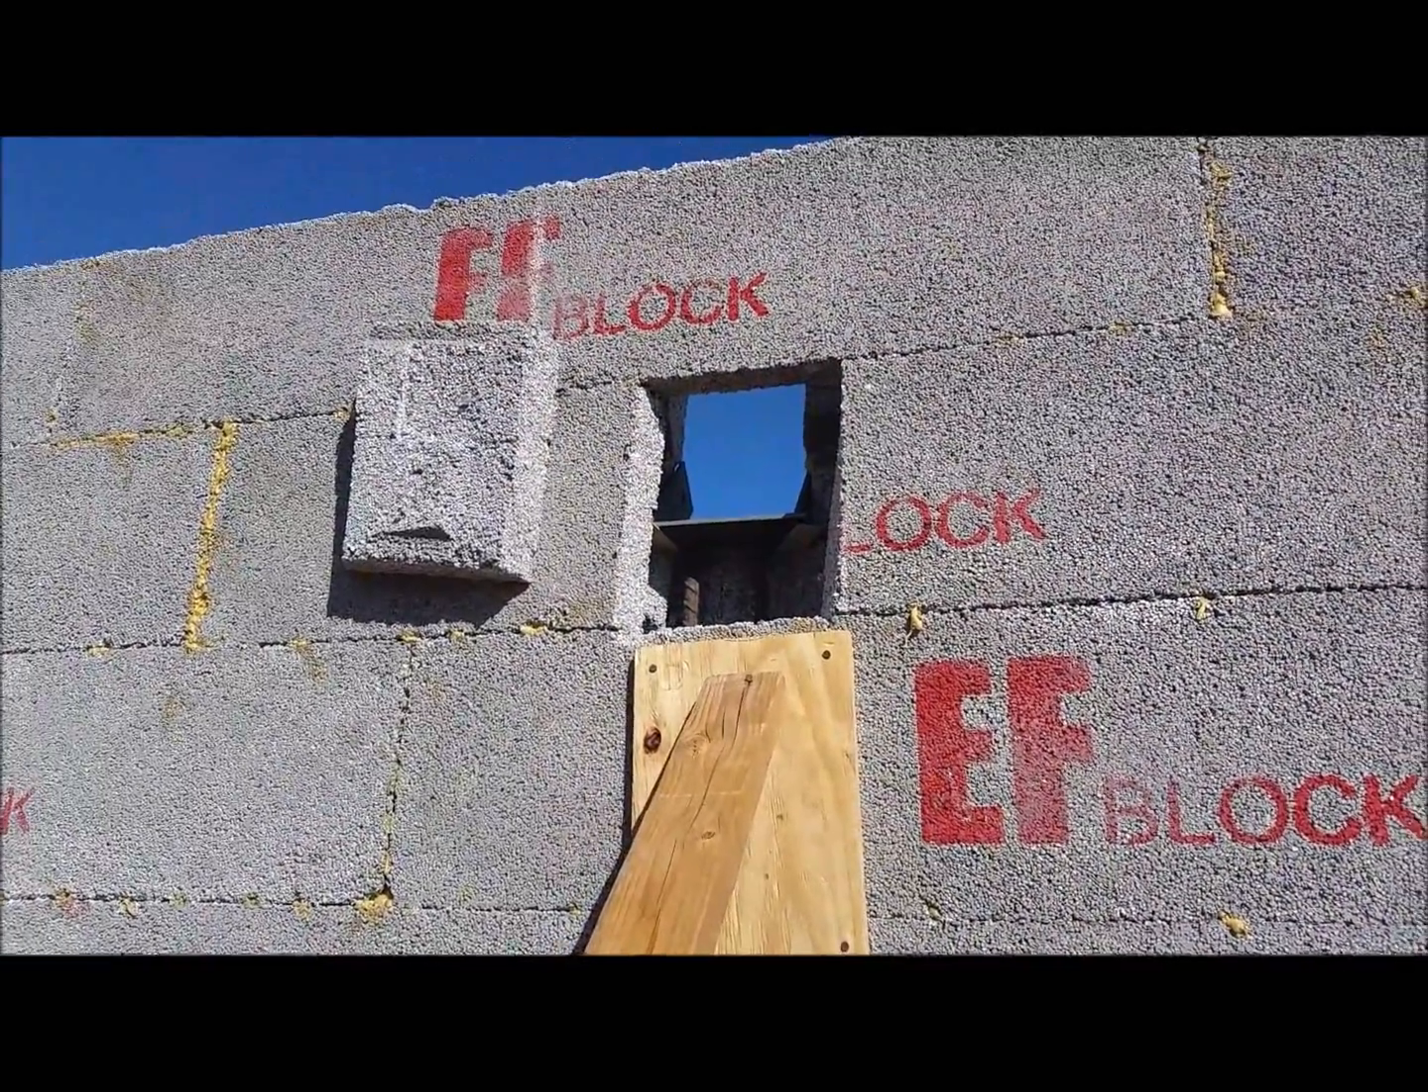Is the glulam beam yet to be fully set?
Yes.